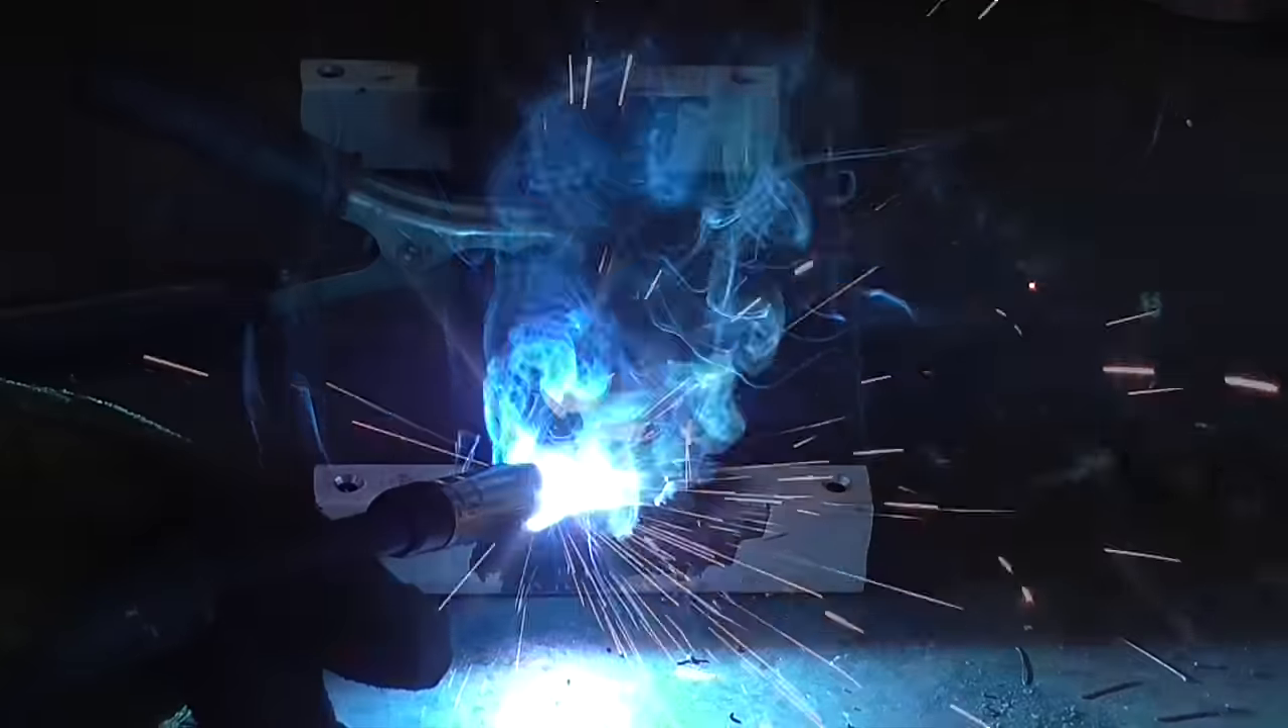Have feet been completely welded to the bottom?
No.